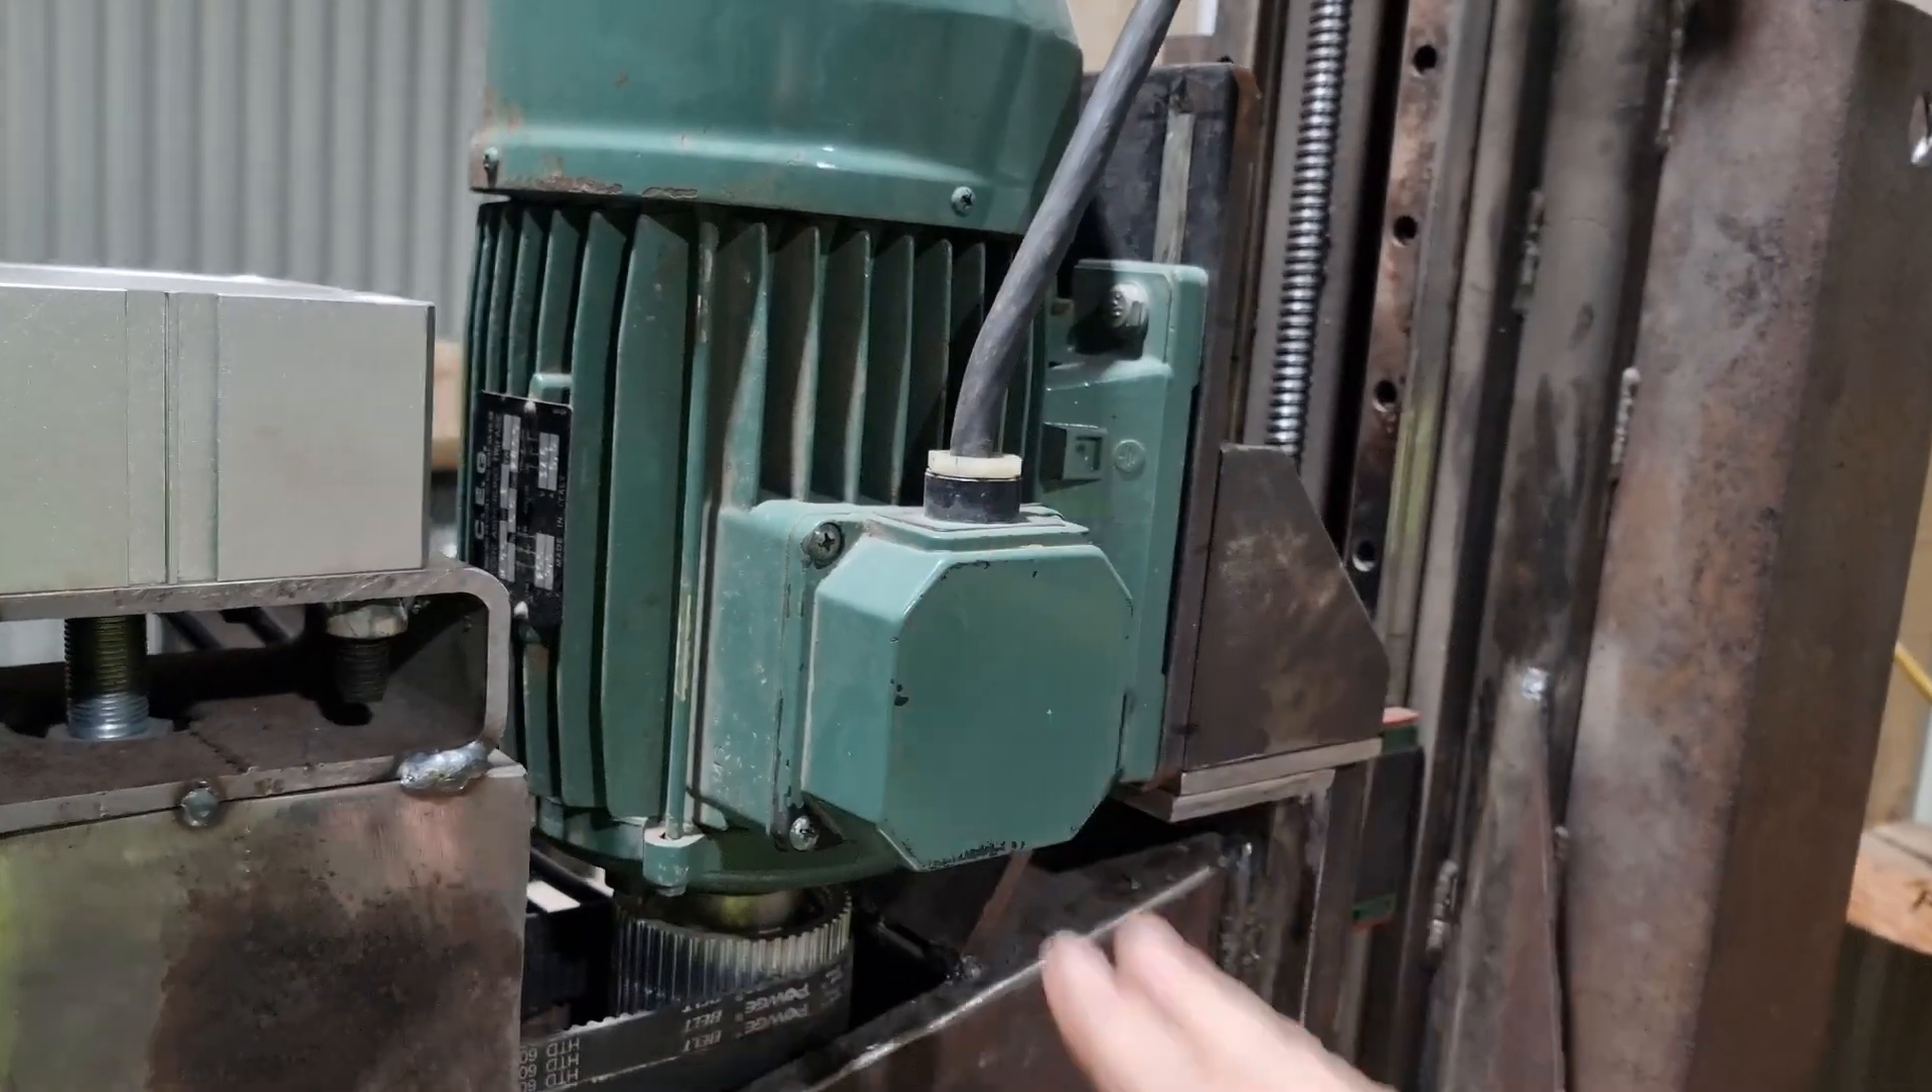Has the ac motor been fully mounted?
Yes.